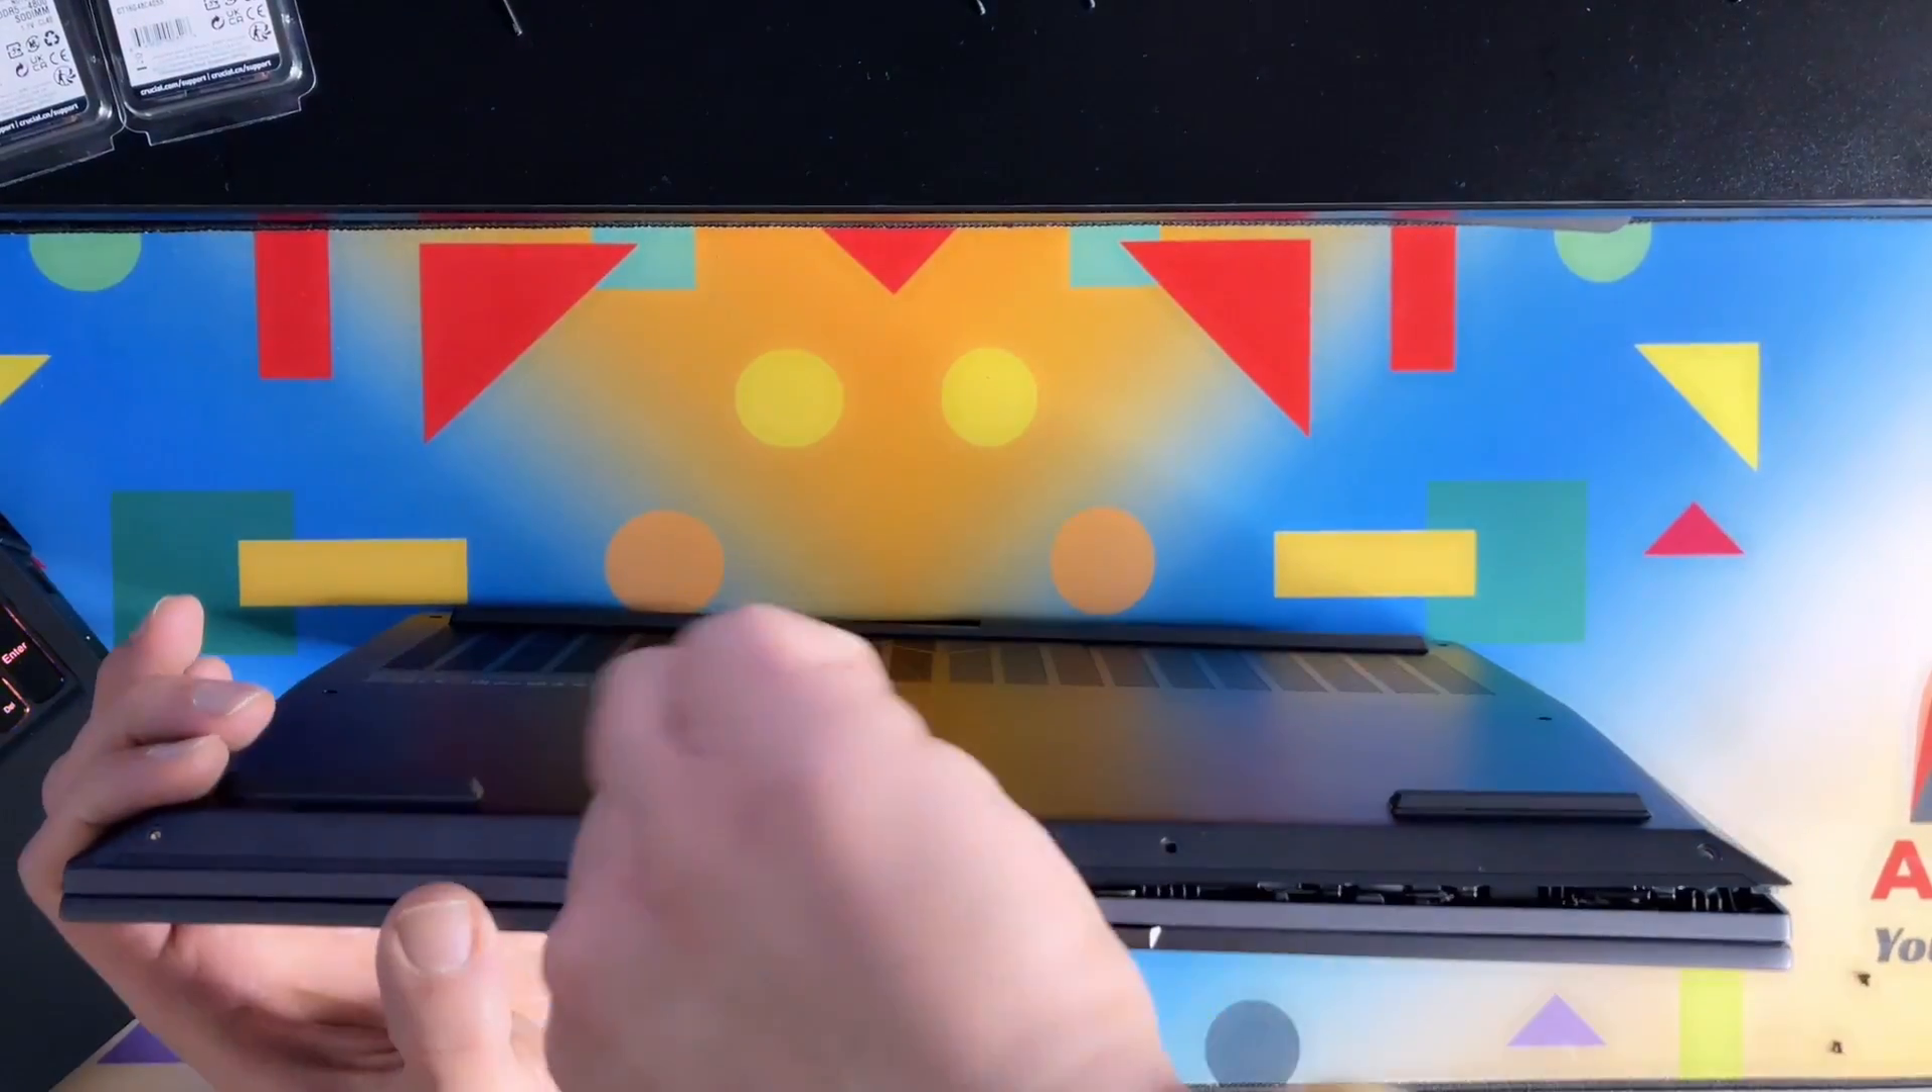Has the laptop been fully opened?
No.